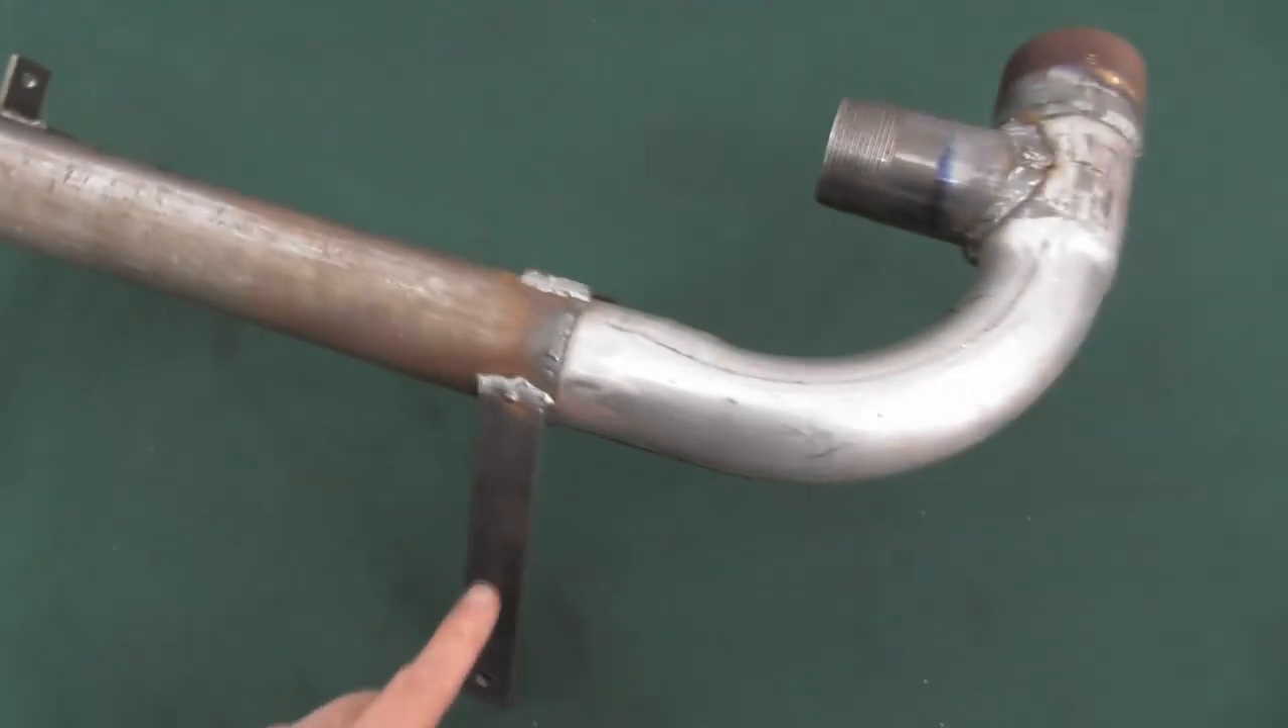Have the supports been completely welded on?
Yes.